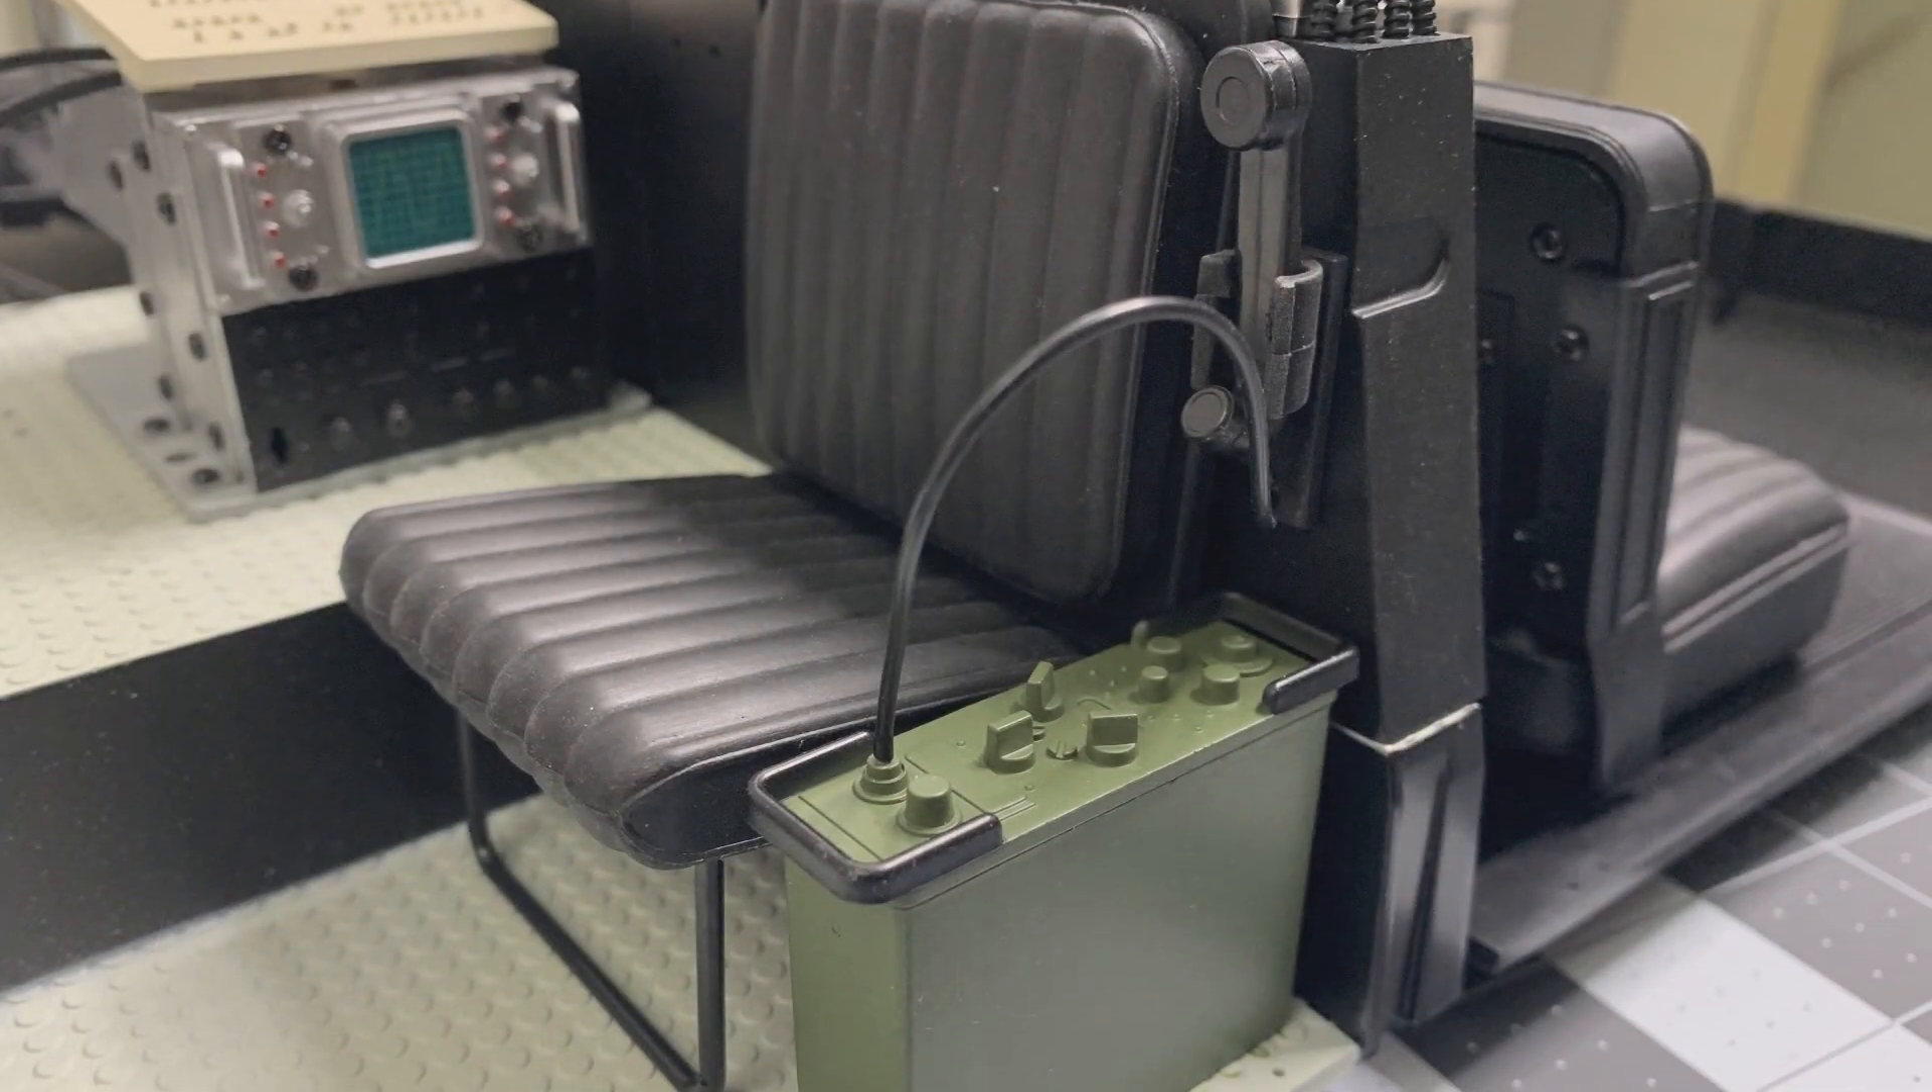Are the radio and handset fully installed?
Yes.